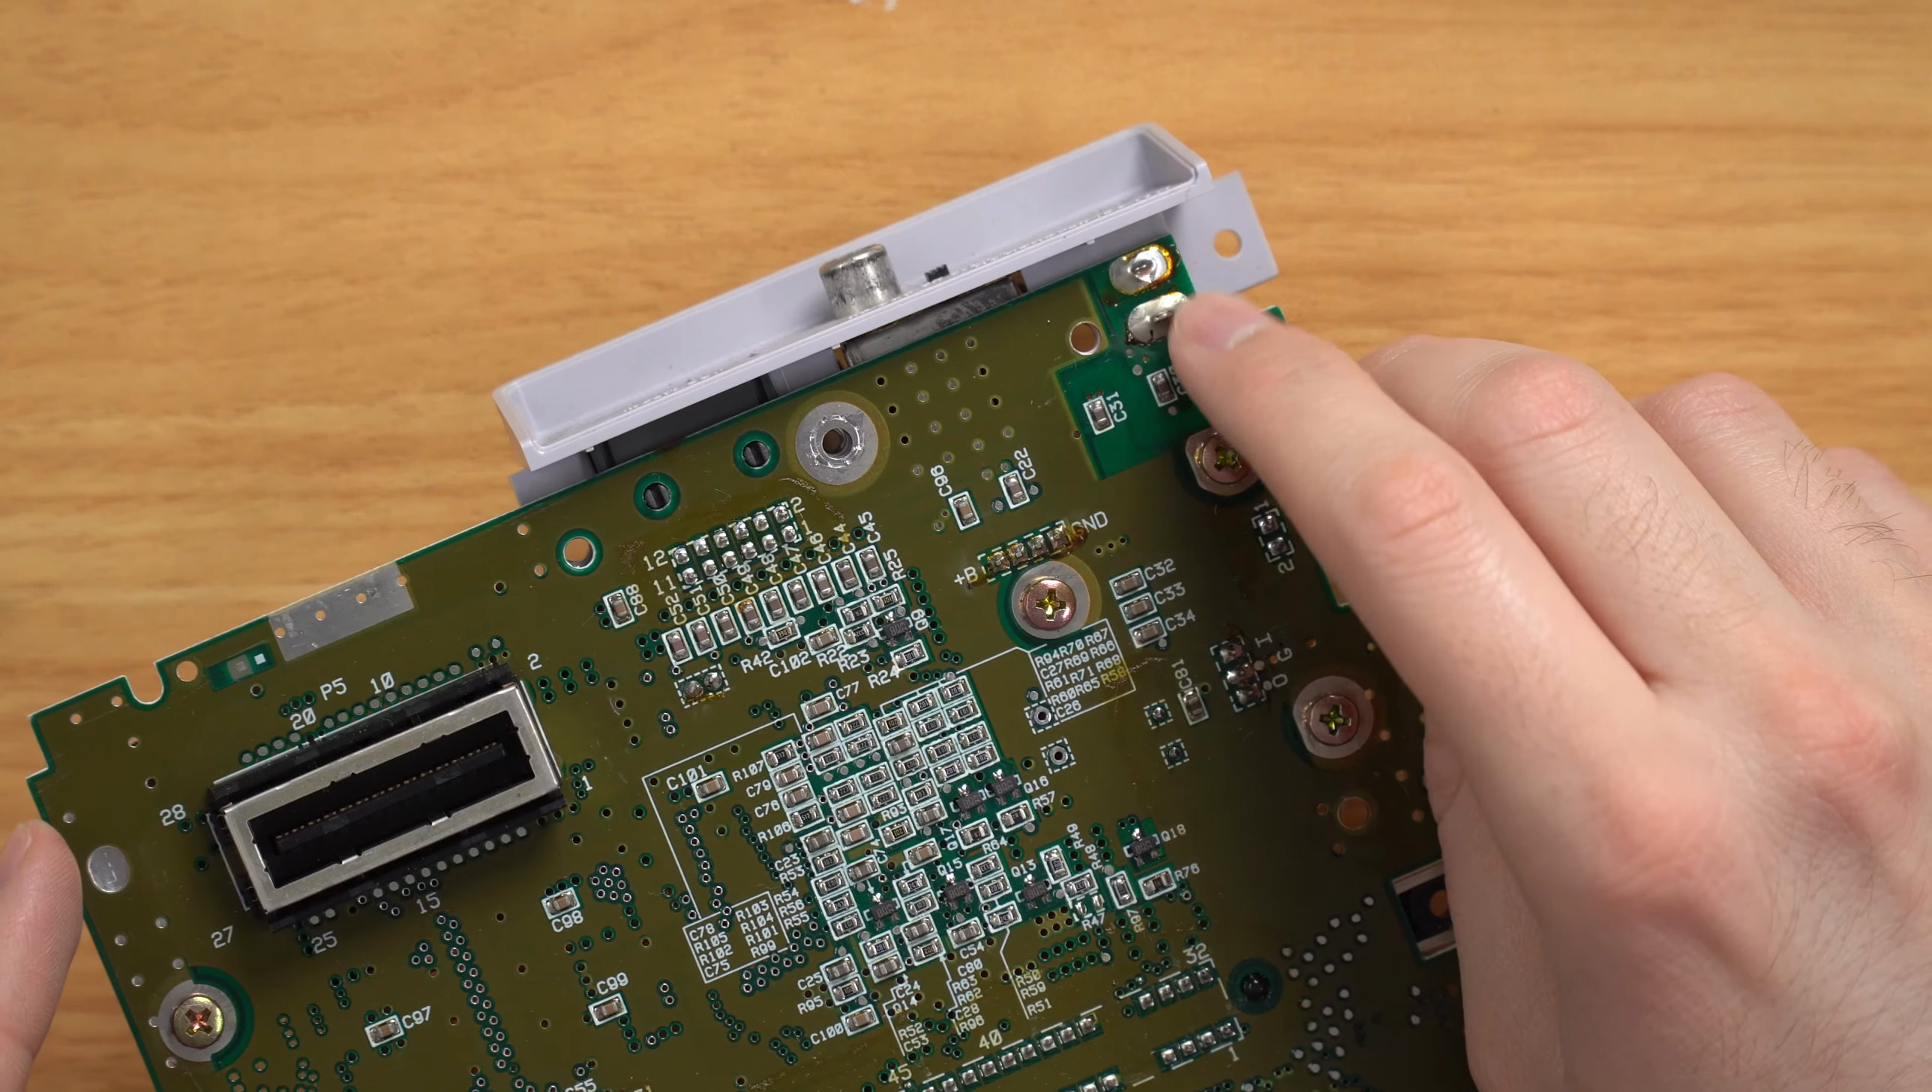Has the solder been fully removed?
No.